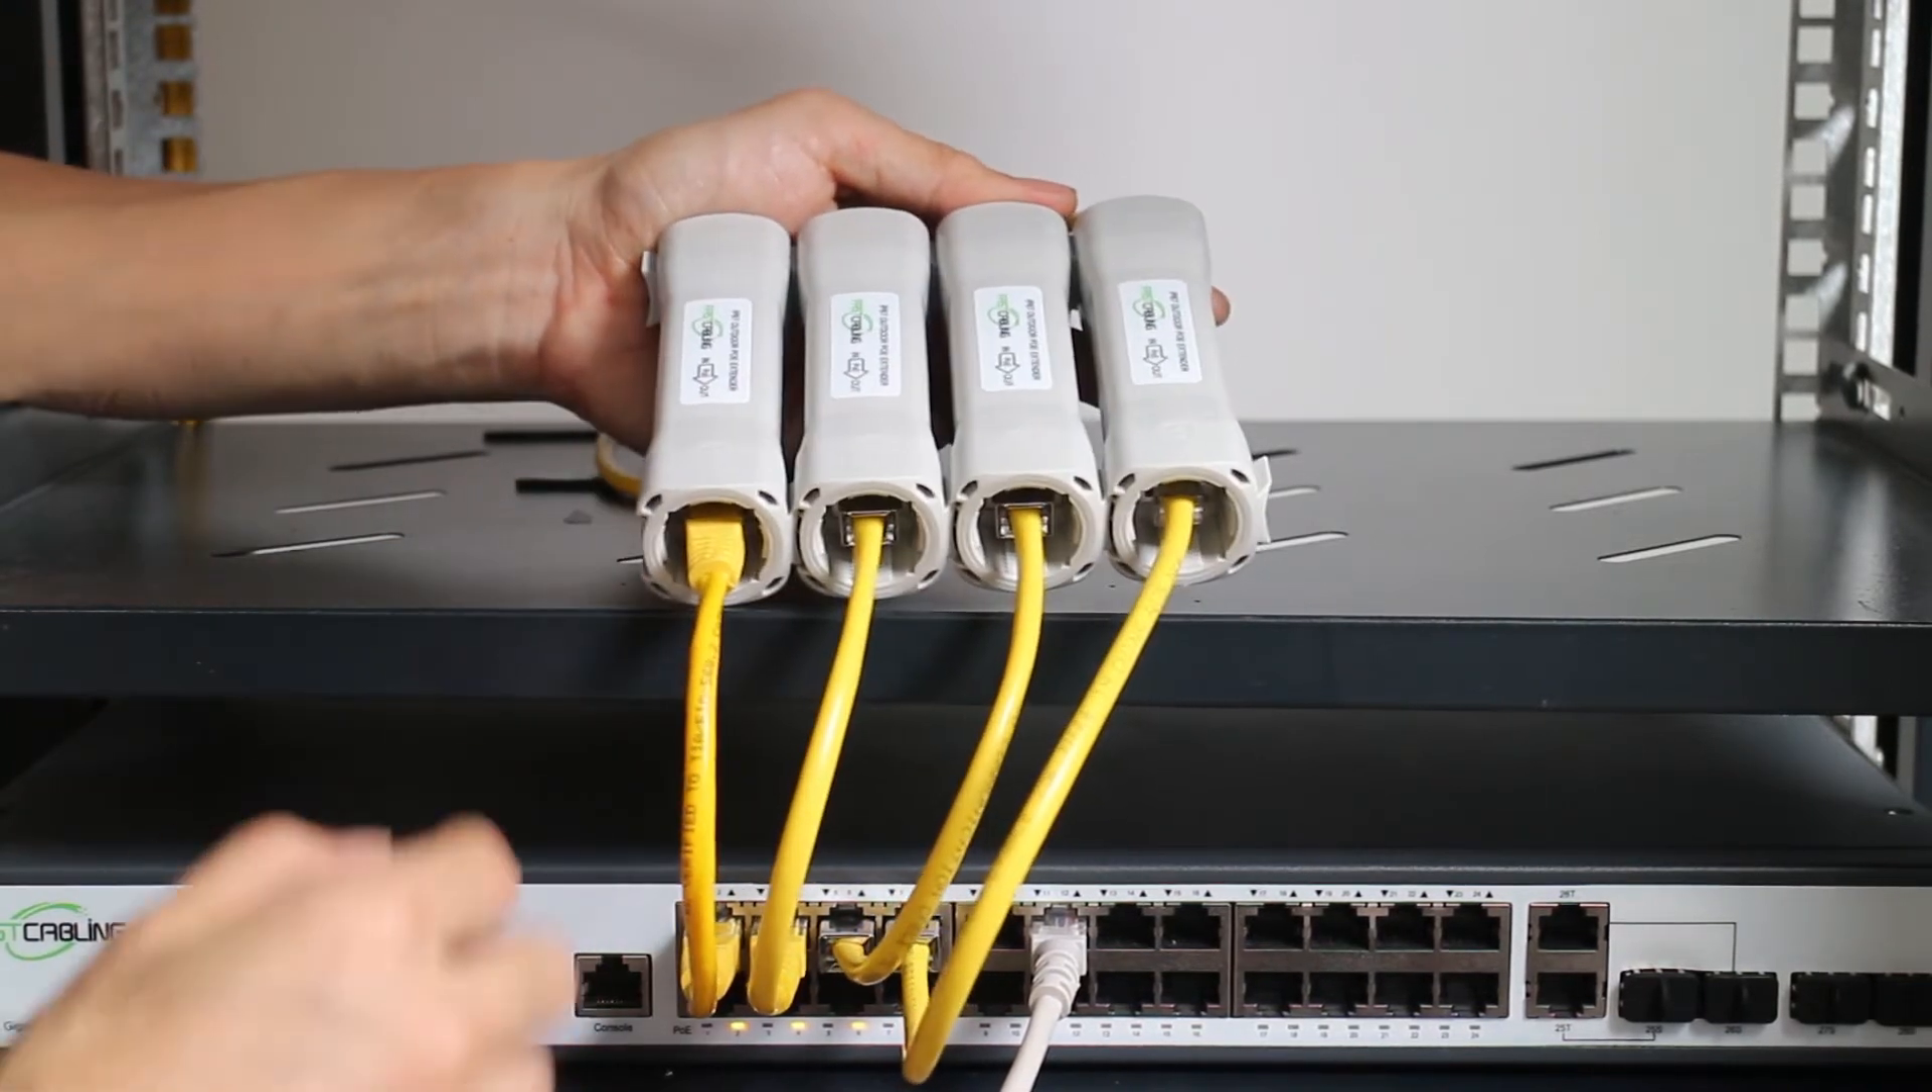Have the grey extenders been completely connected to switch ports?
Yes.